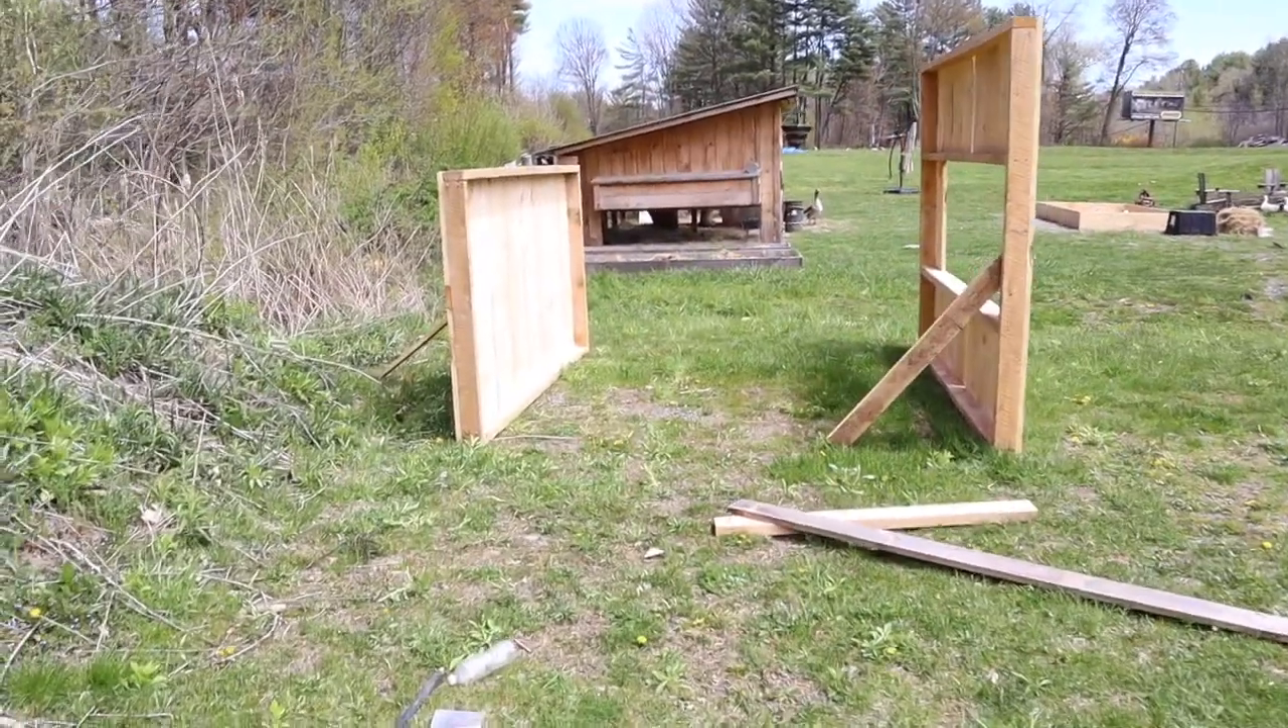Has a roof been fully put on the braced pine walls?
No.